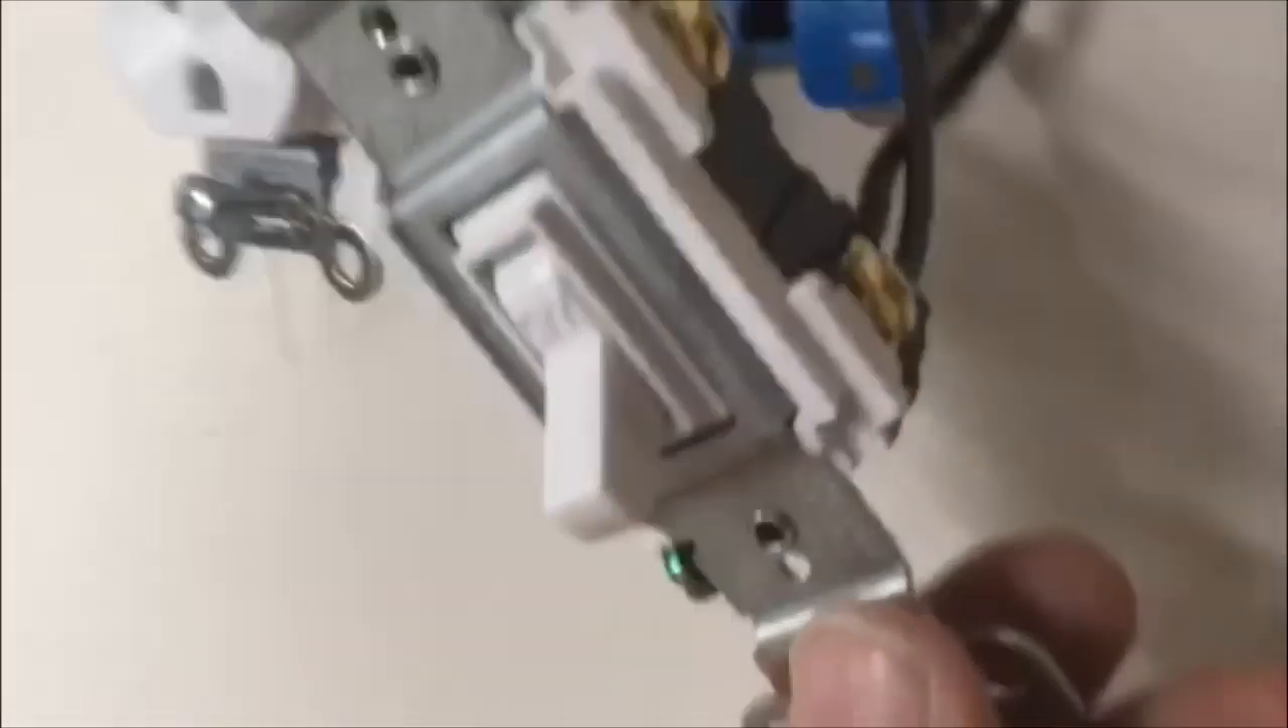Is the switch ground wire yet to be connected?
Yes.